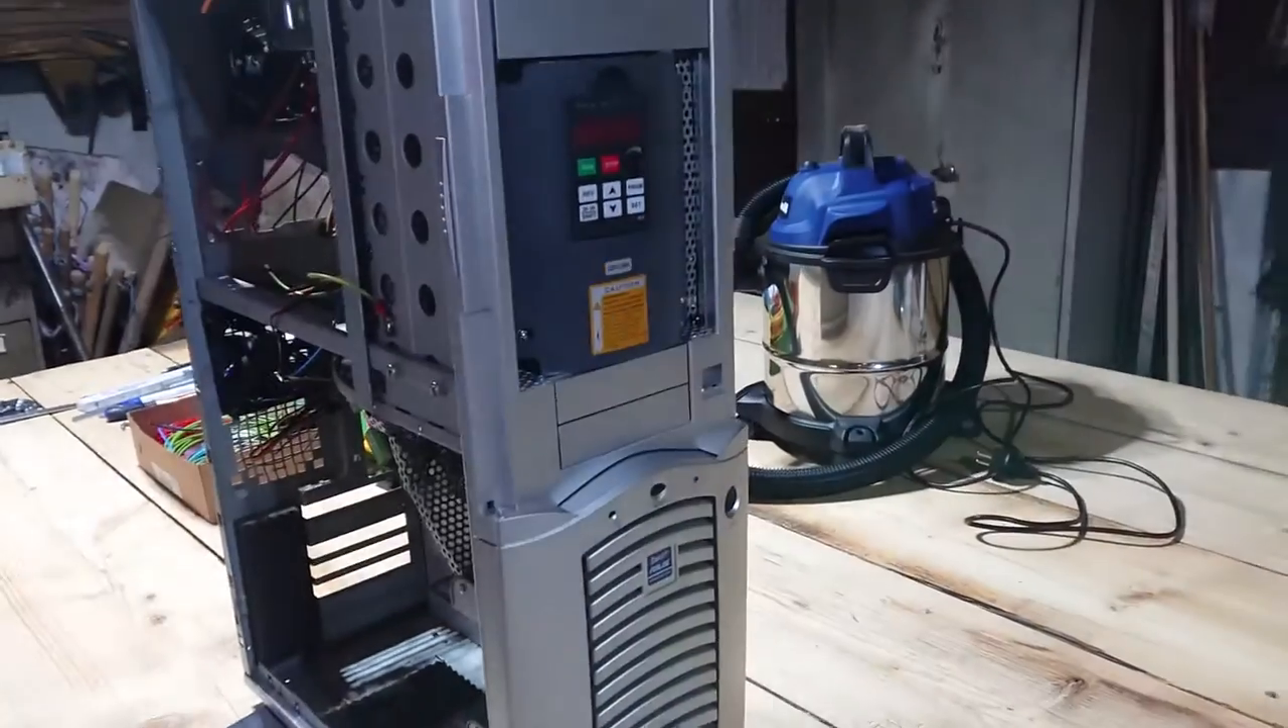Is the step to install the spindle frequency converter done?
Yes.